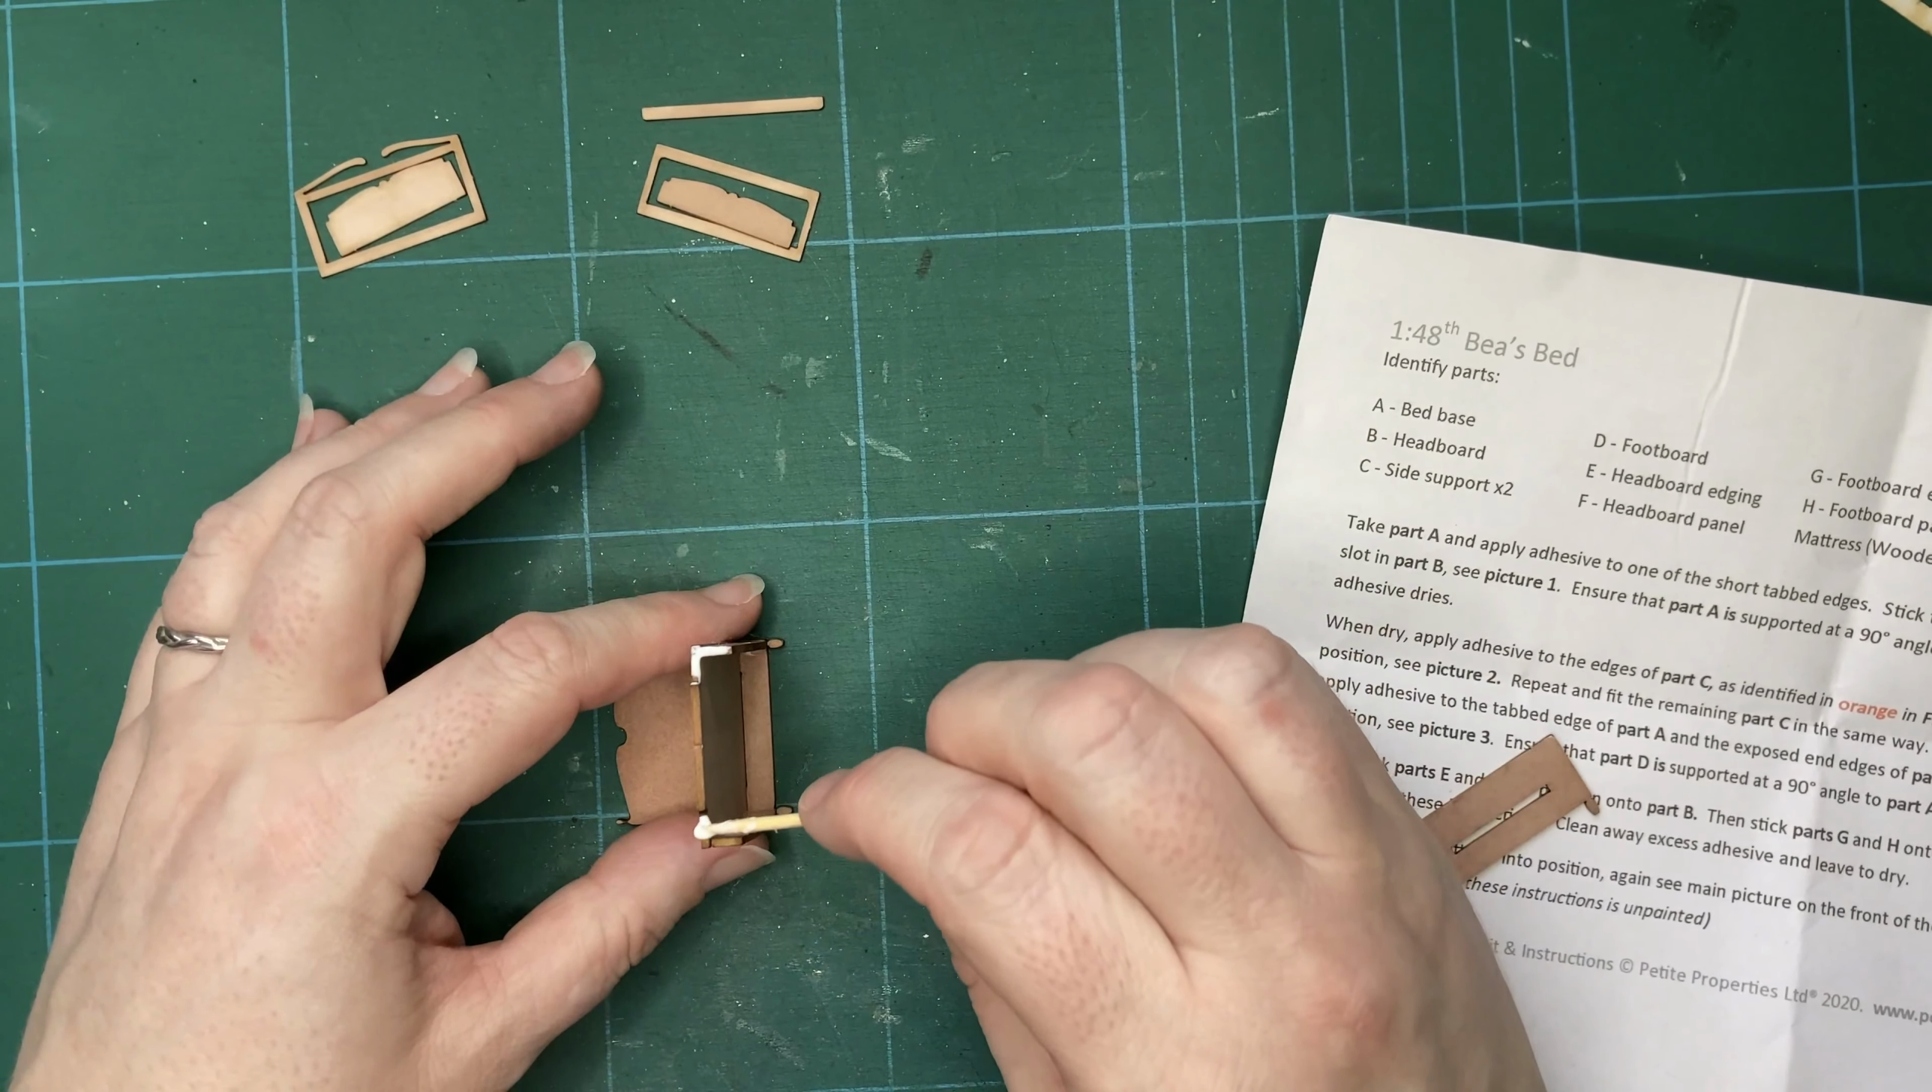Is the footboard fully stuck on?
No.